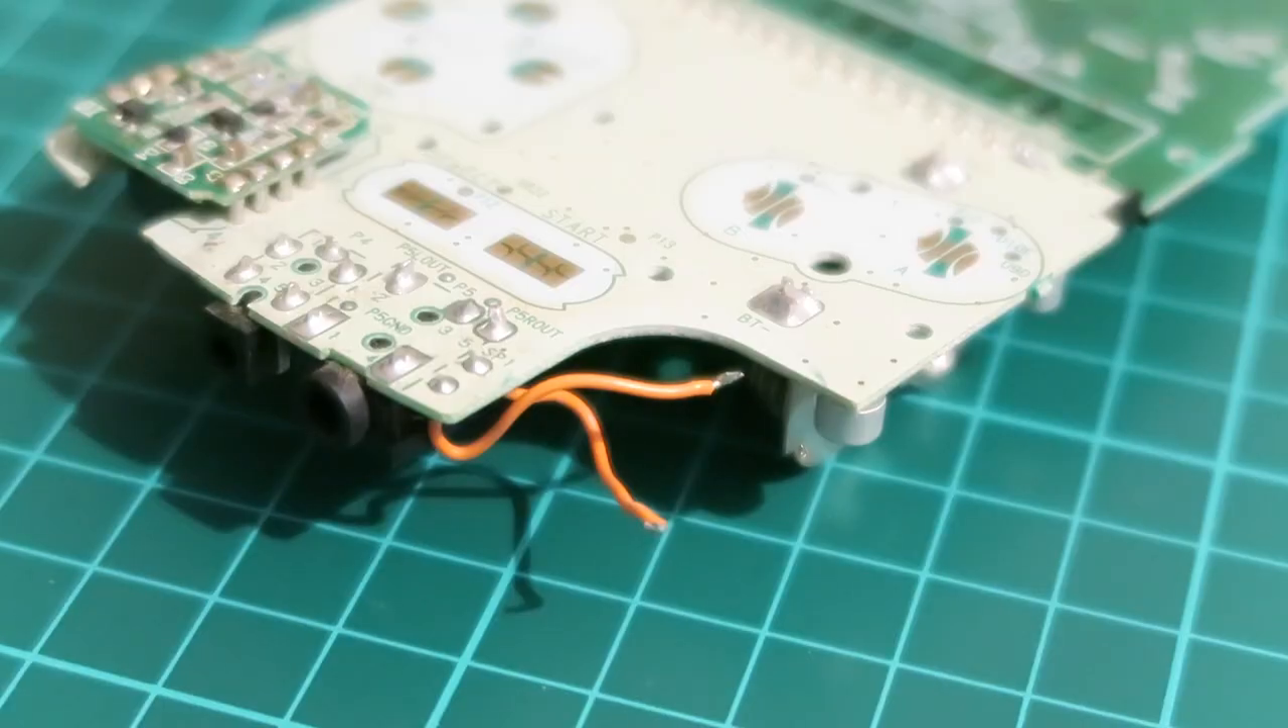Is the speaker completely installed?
No.